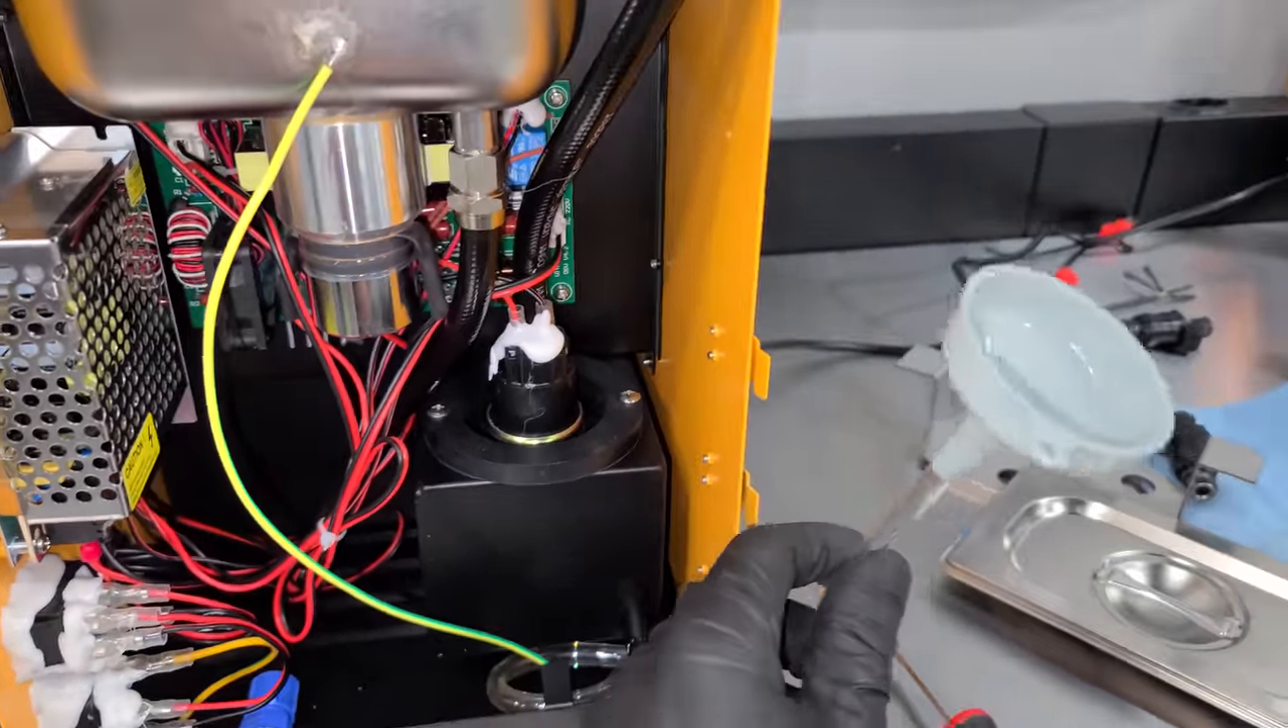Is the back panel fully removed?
Yes.